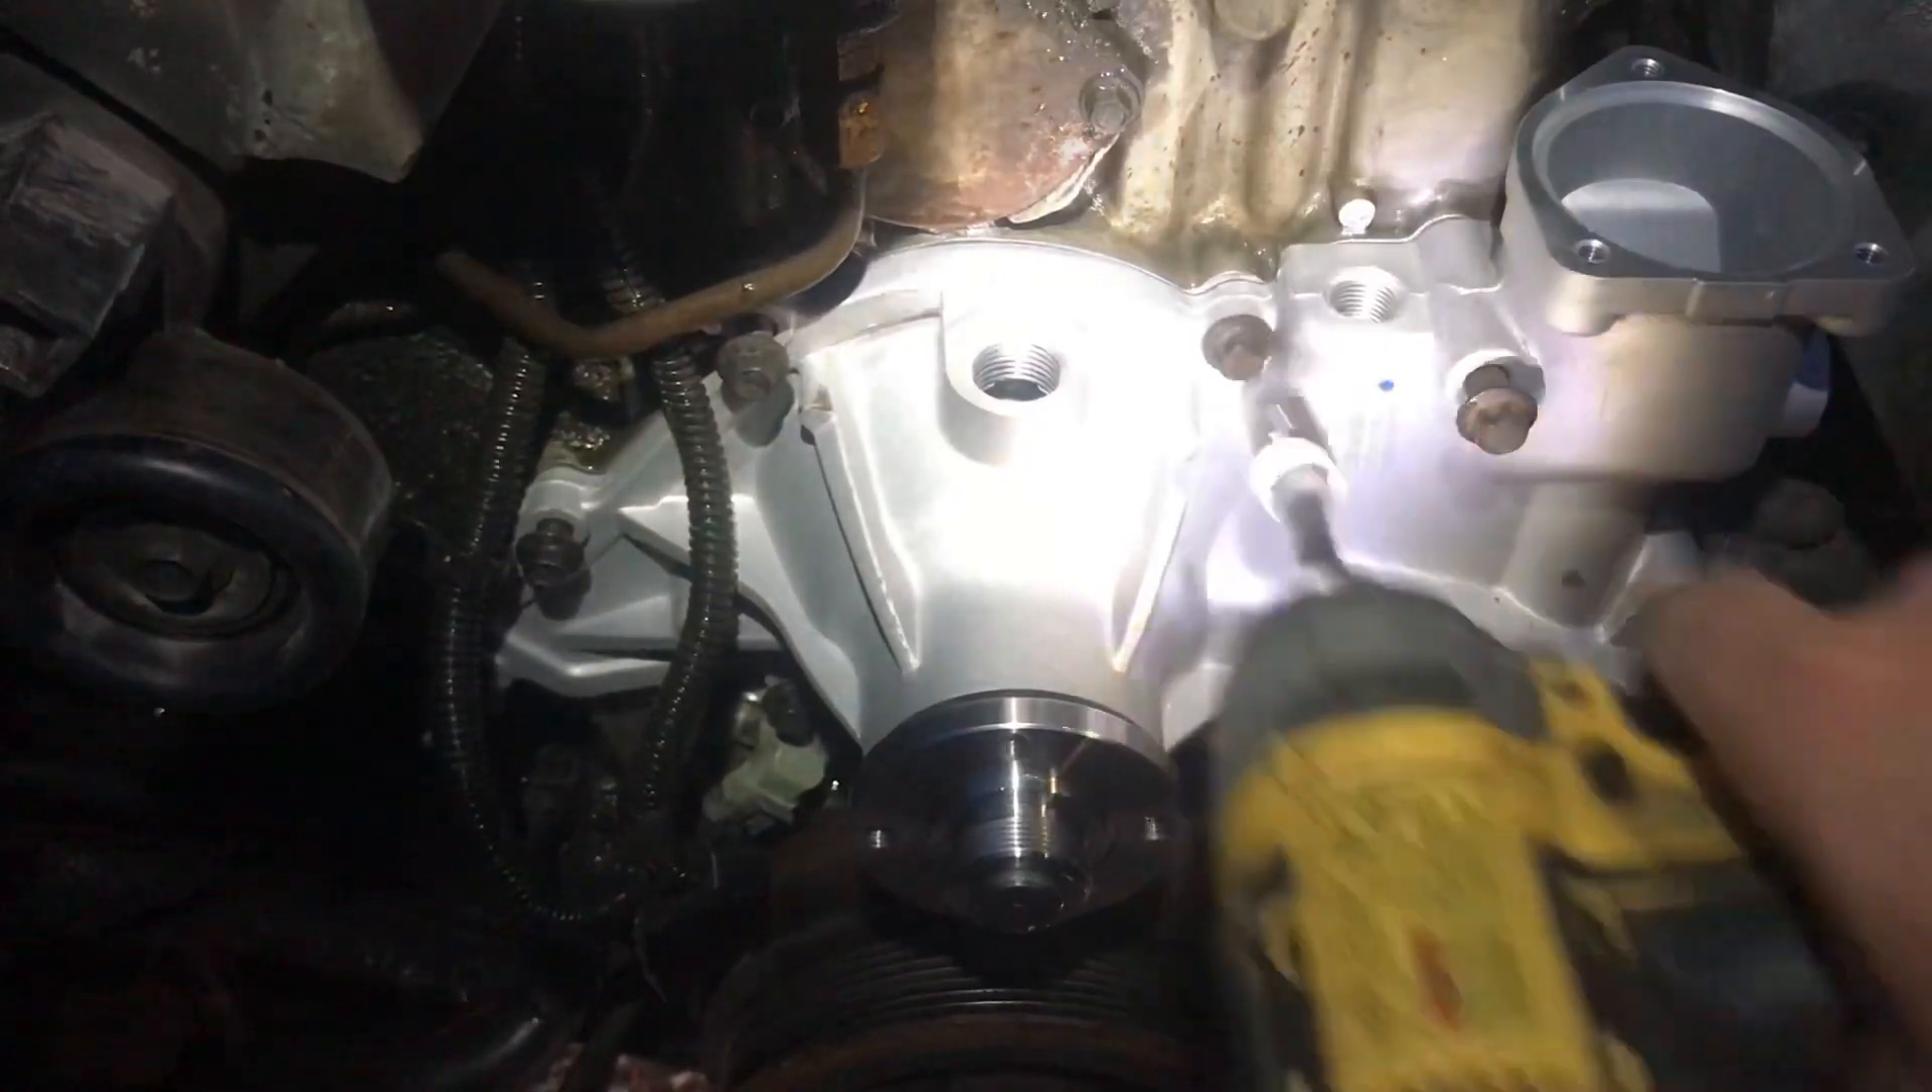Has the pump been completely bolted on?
No.